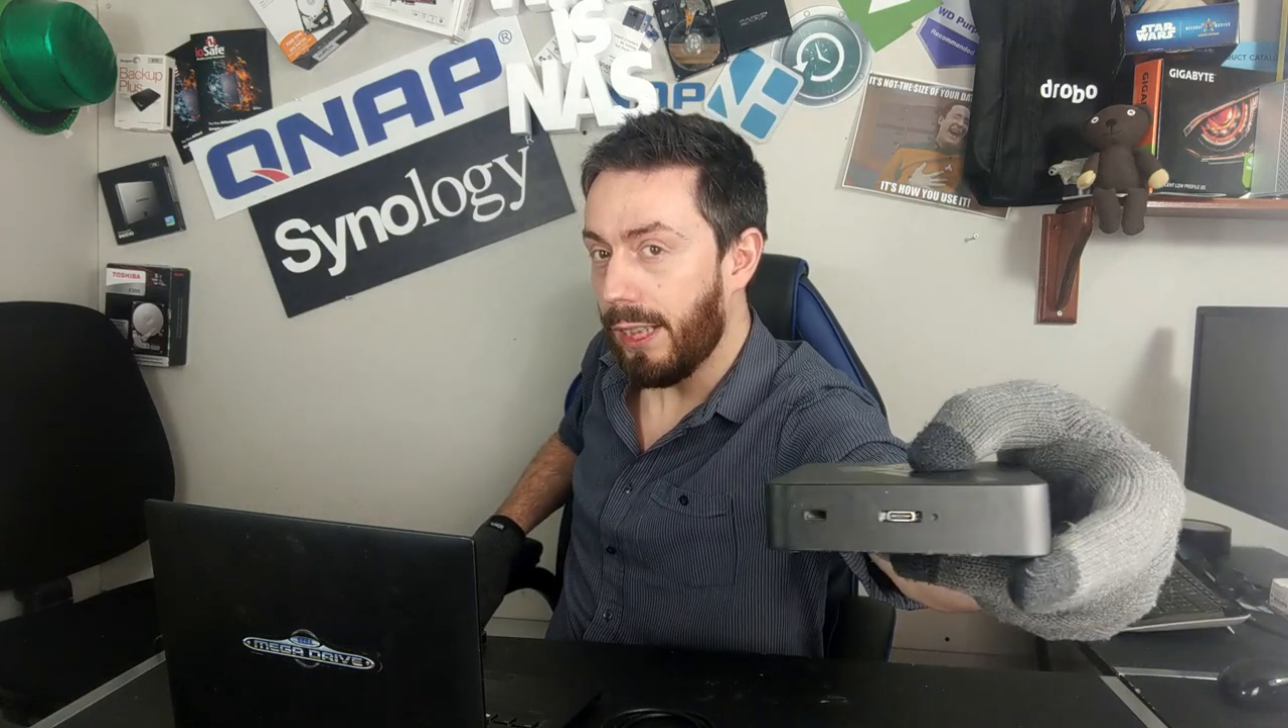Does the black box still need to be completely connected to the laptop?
Yes.